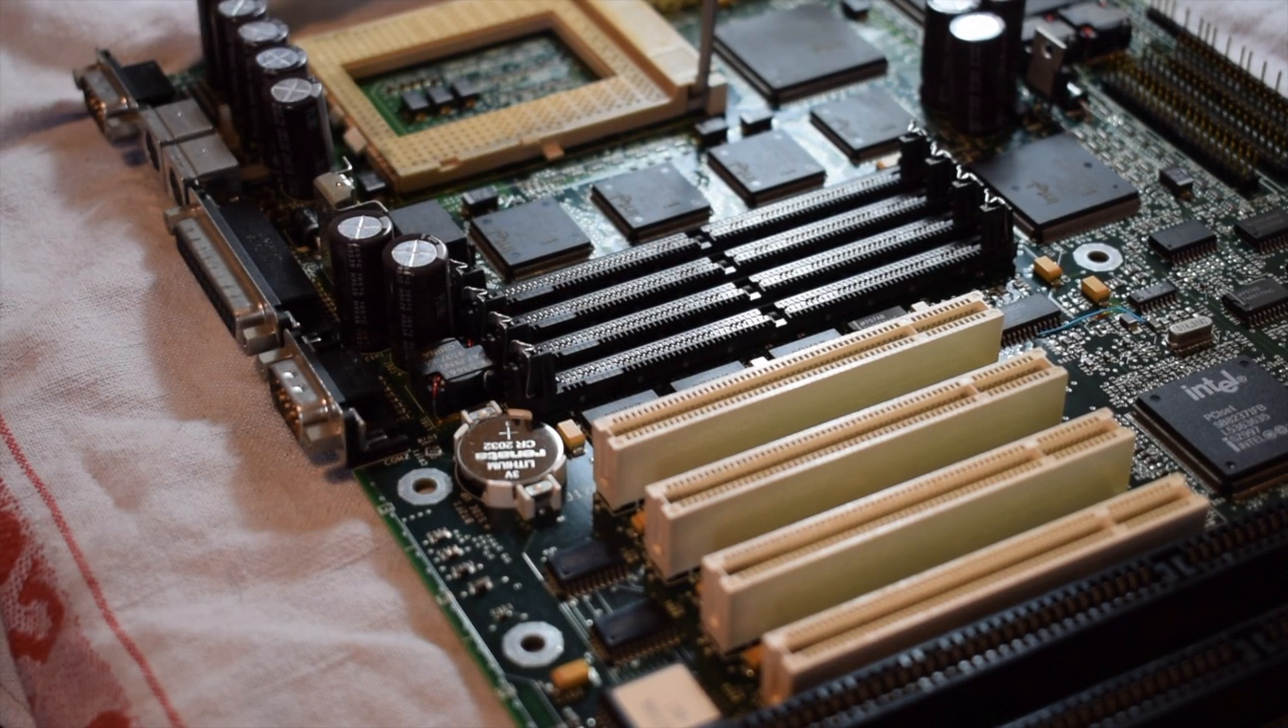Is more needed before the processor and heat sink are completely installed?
Yes.